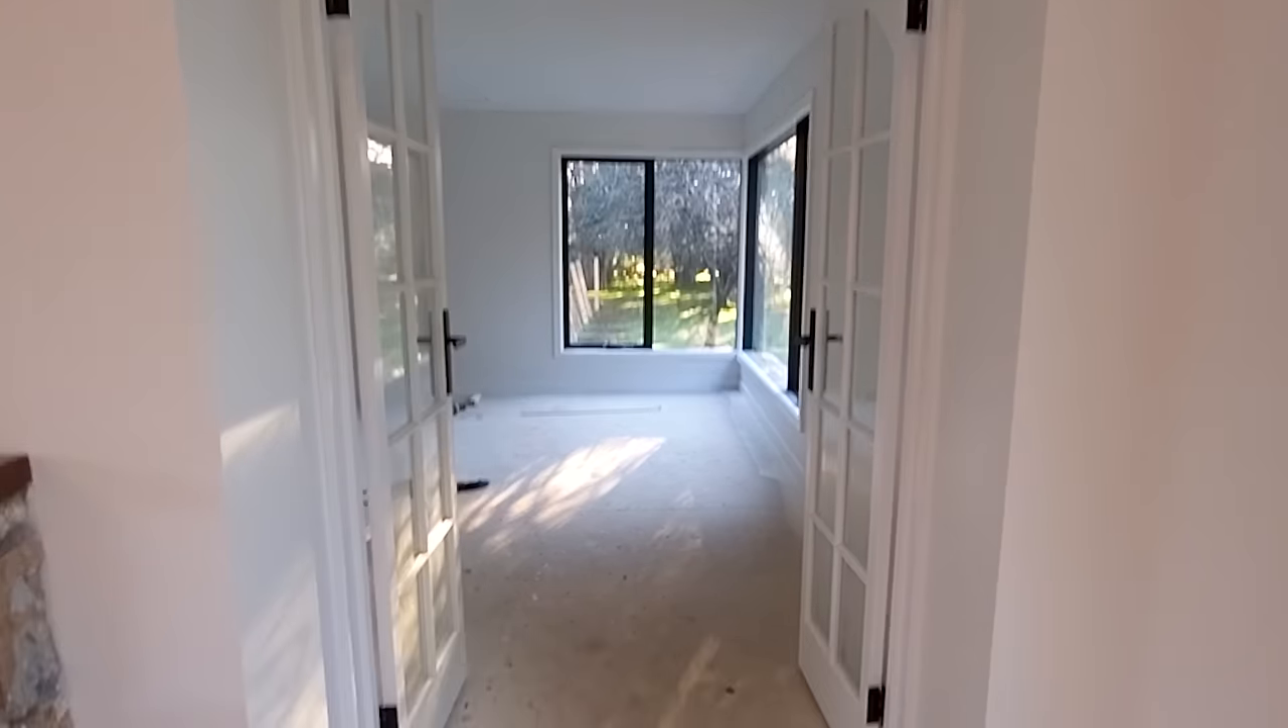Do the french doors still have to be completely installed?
No.